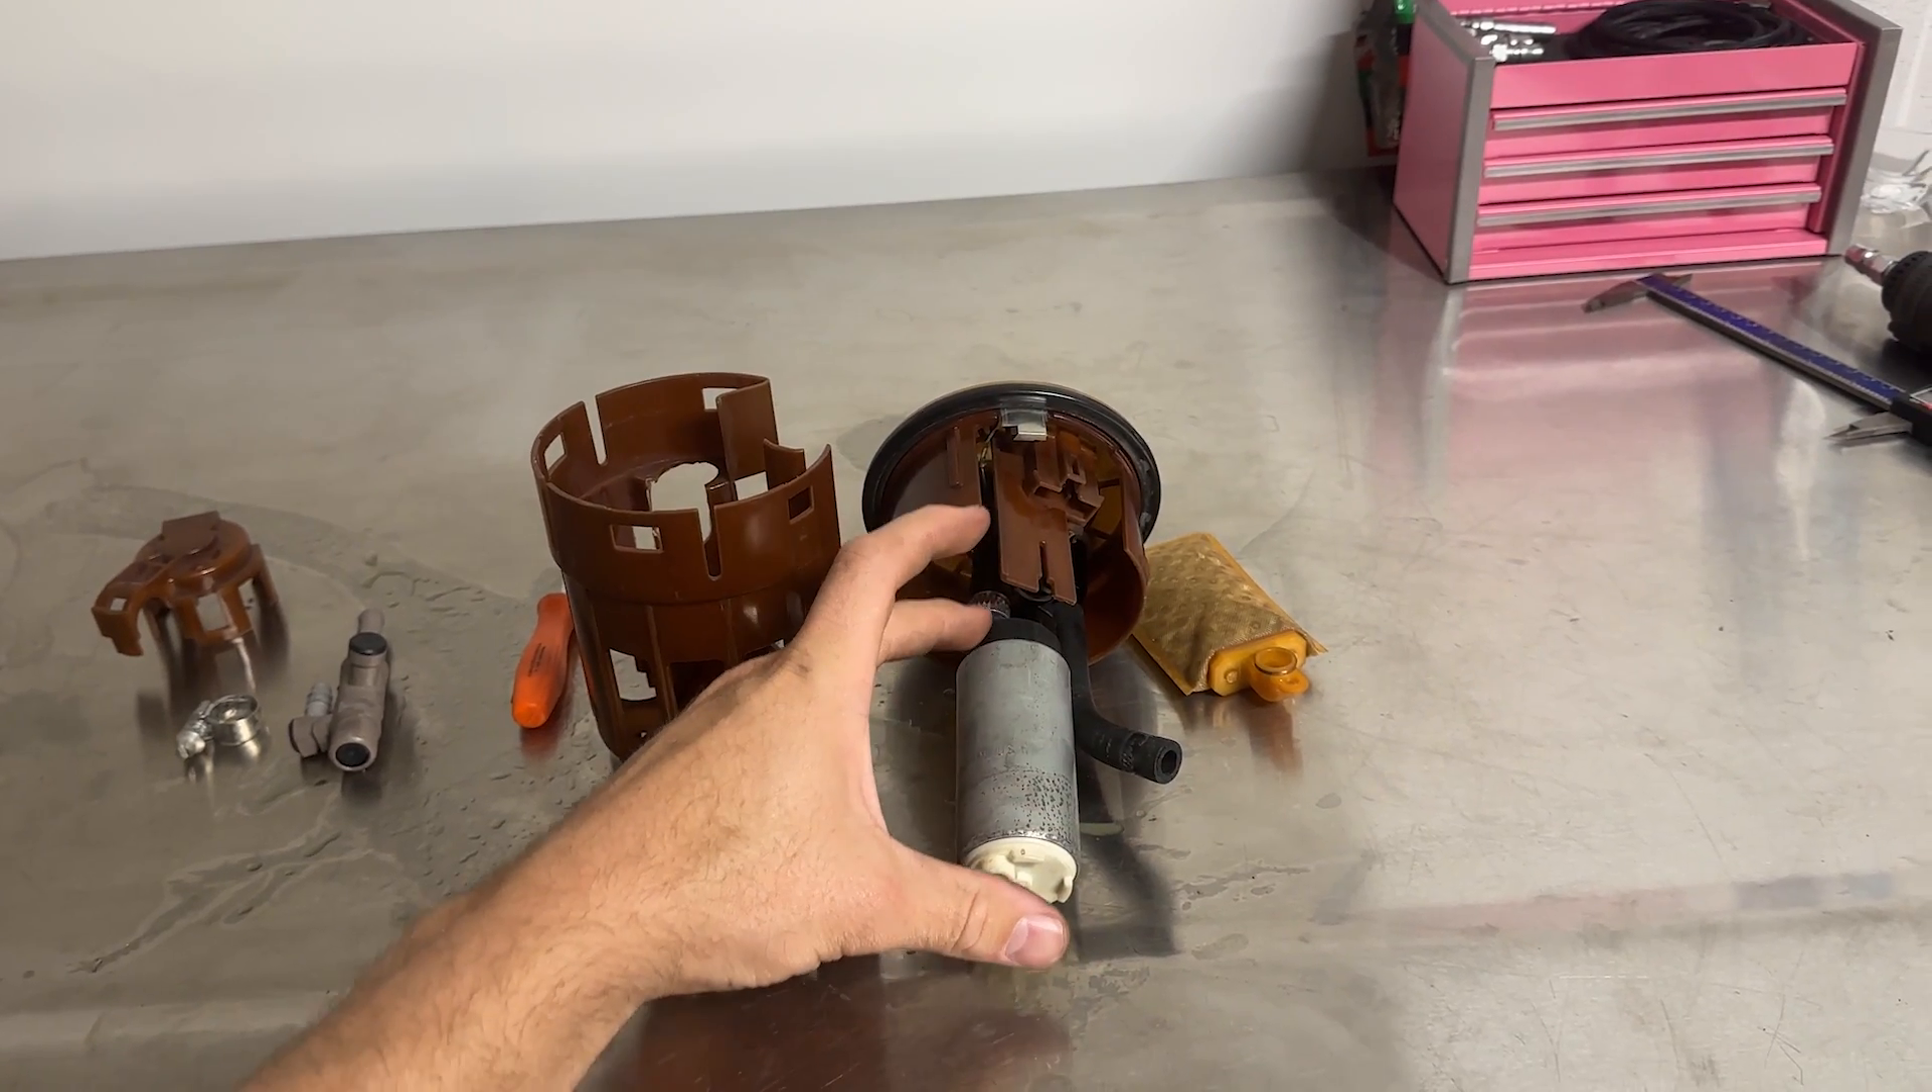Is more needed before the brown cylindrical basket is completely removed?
No.